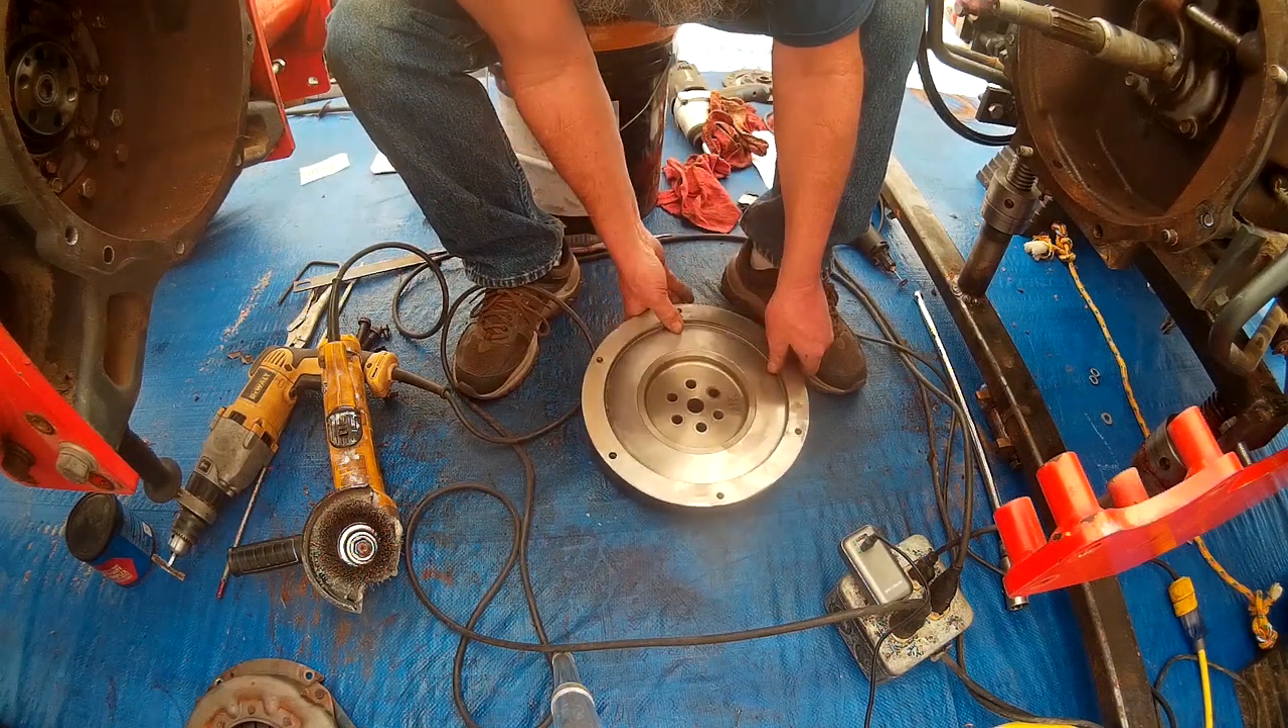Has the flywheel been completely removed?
Yes.